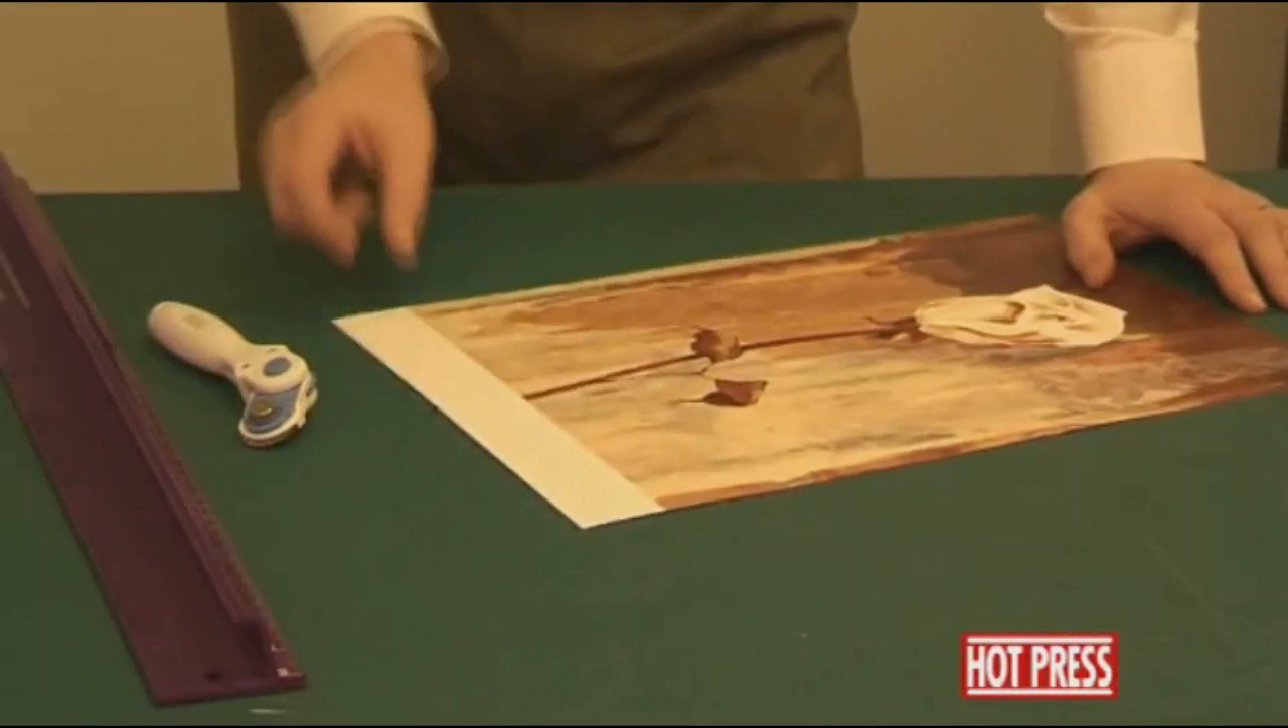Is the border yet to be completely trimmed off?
Yes.